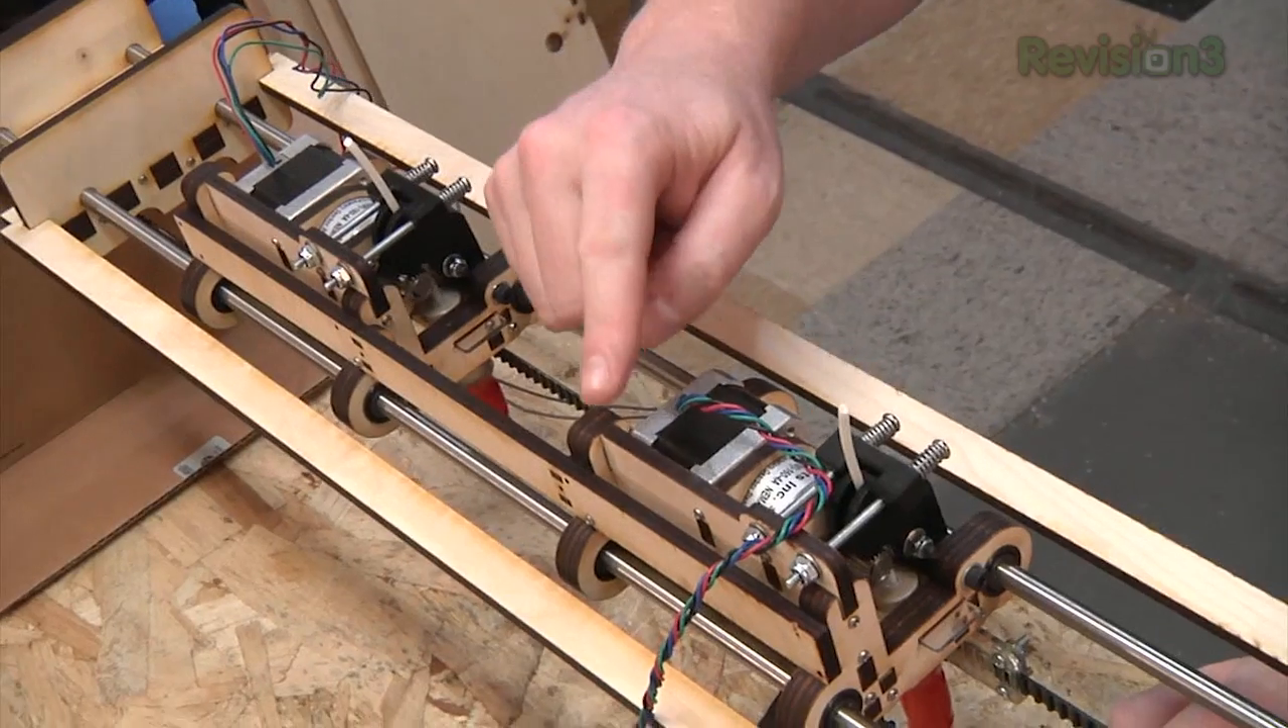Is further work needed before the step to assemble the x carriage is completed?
No.